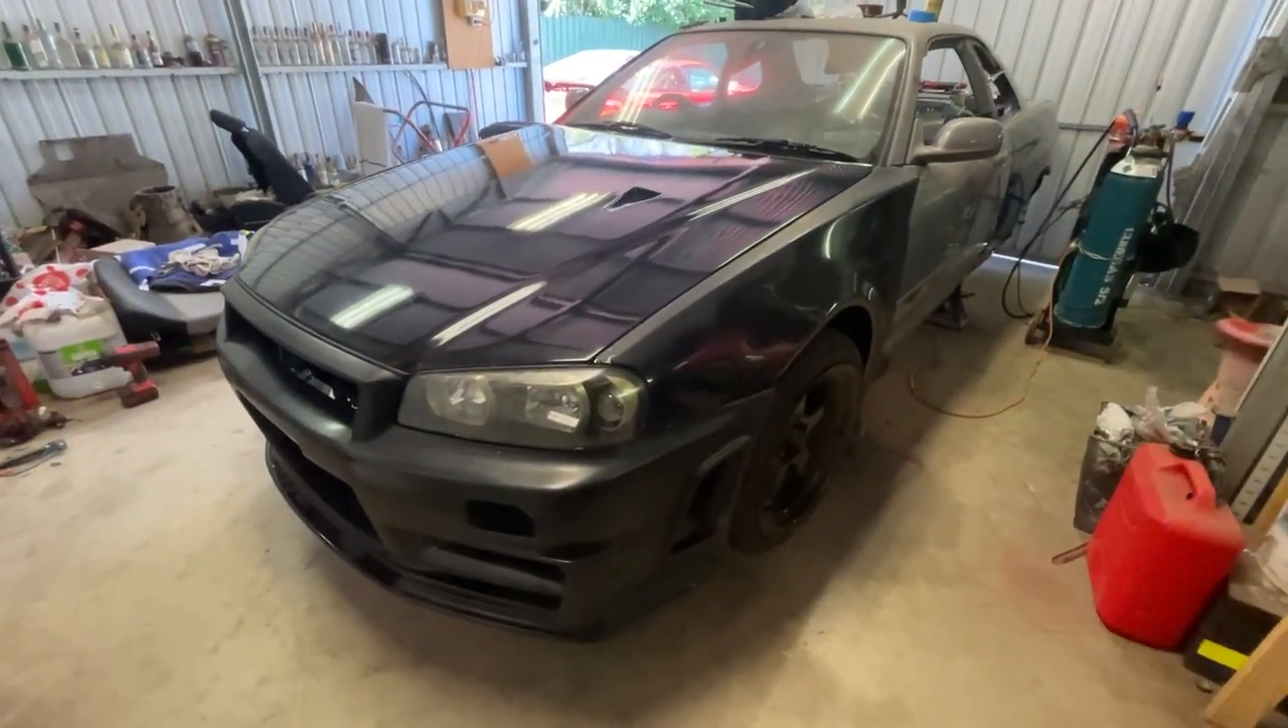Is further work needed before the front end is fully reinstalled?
No.